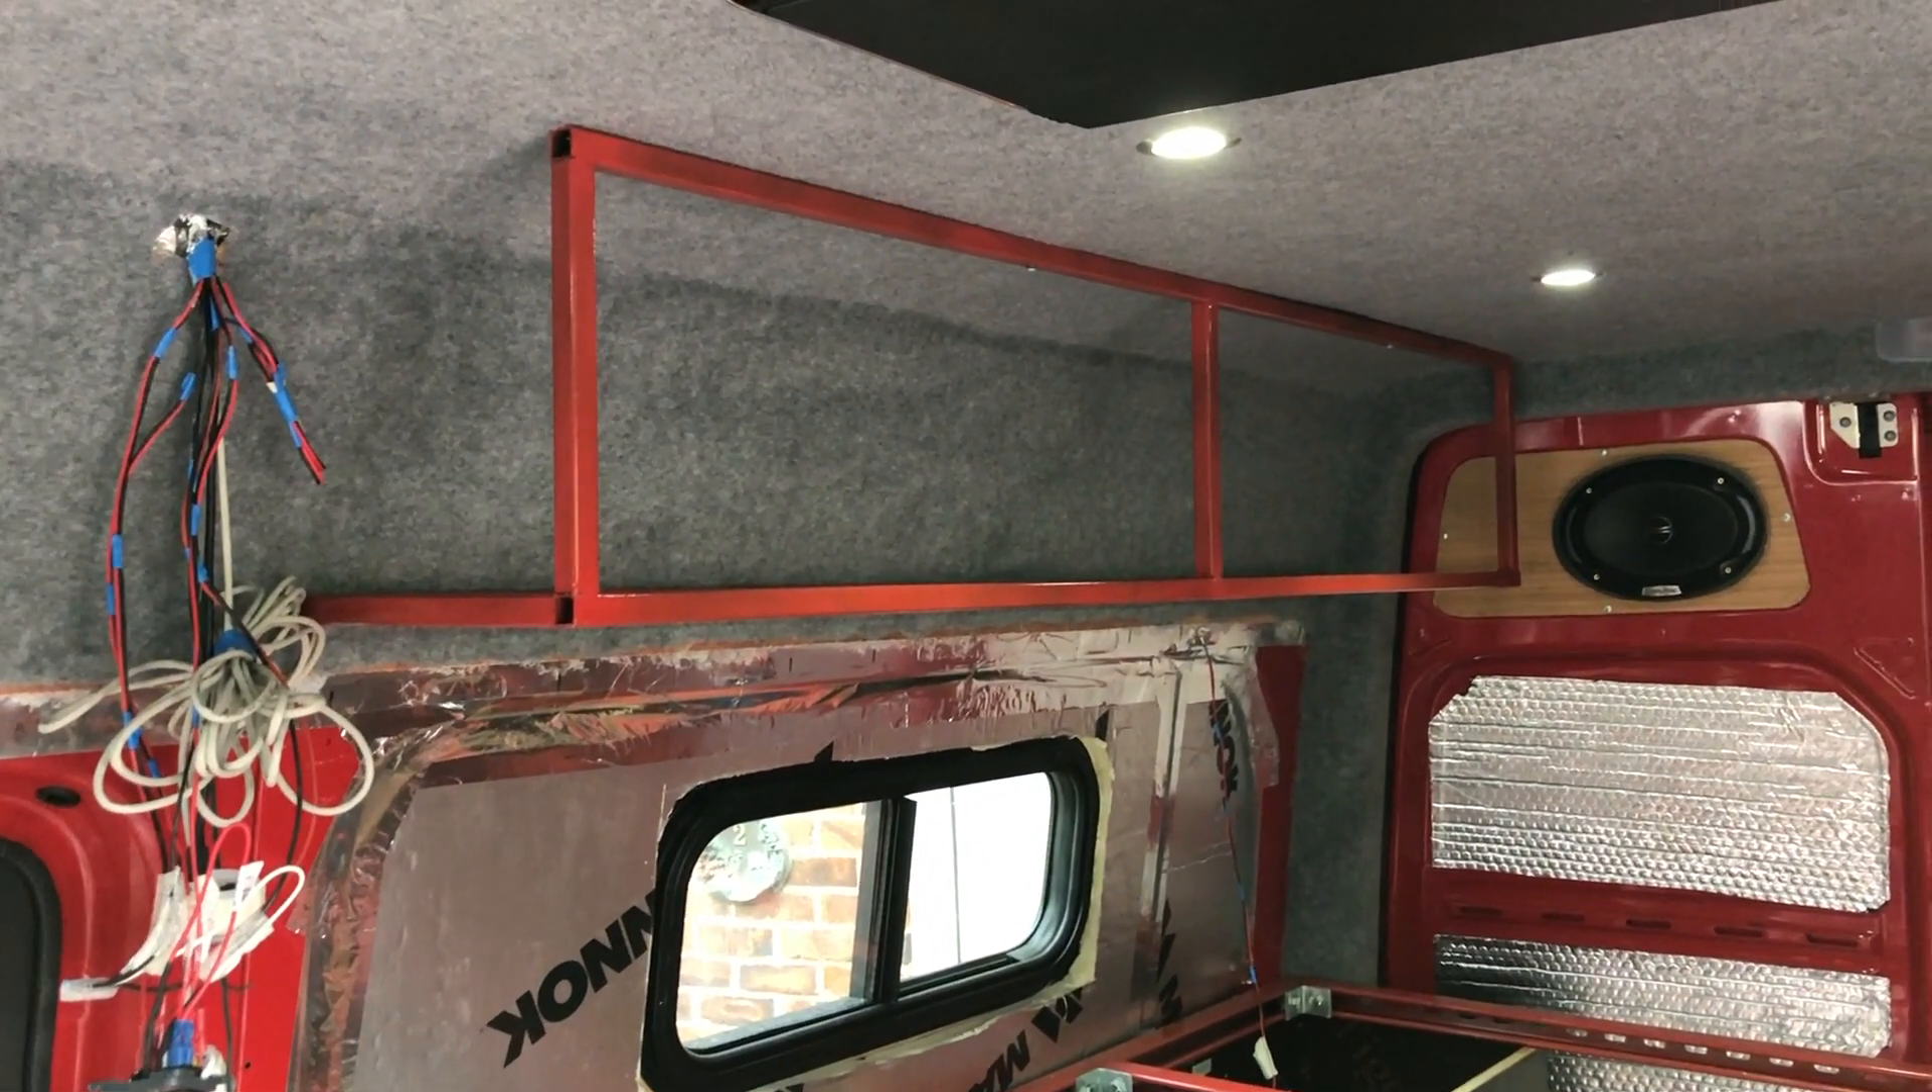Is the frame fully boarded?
No.